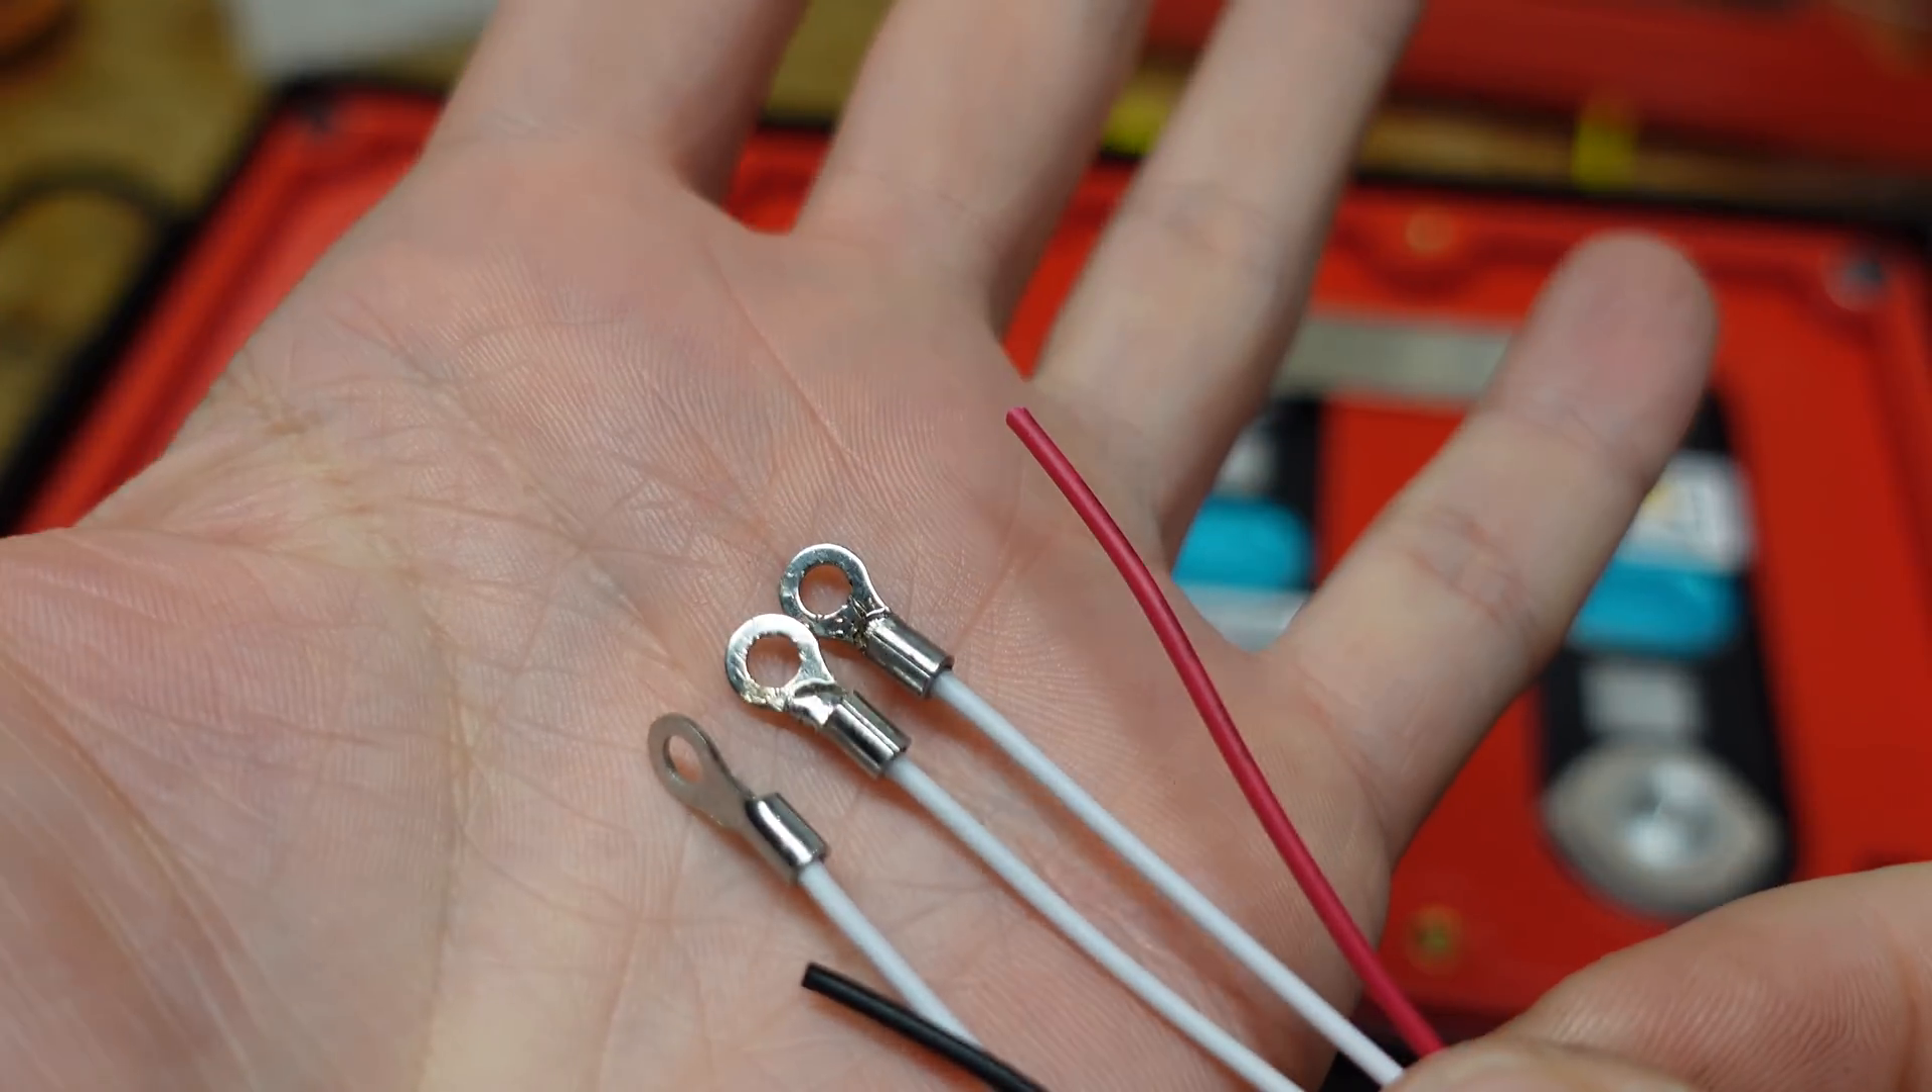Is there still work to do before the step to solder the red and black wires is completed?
Yes.